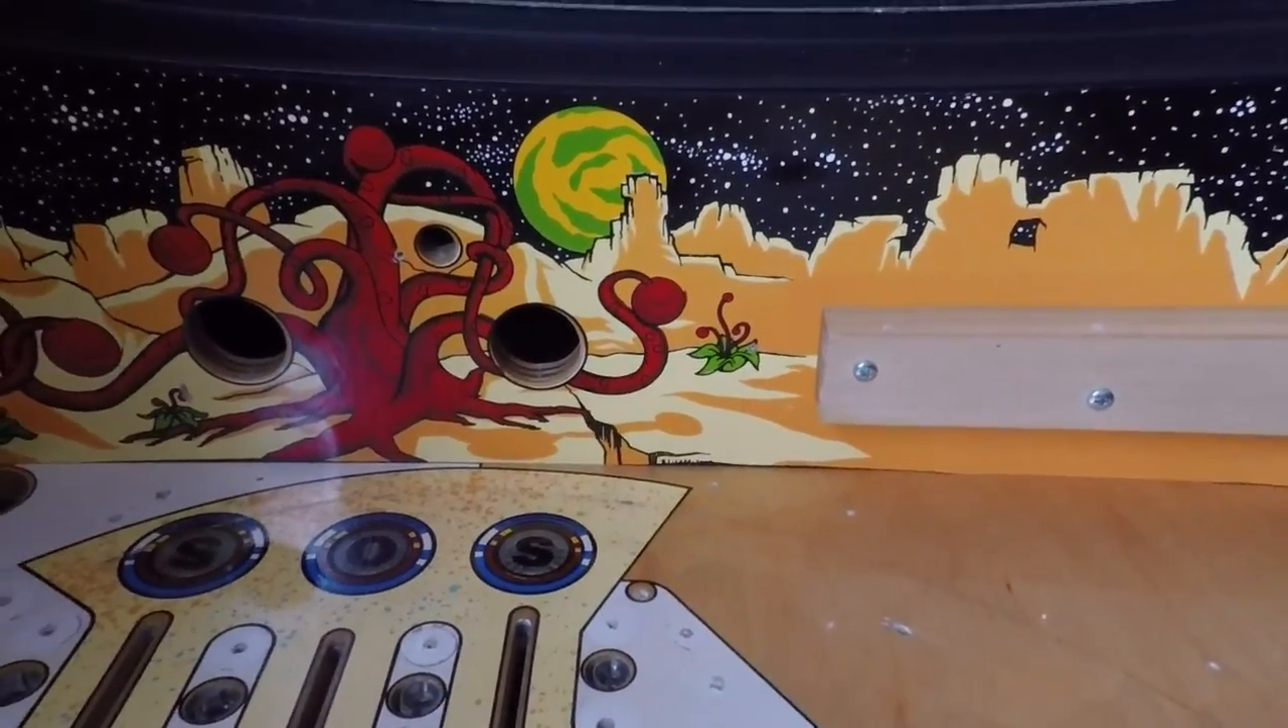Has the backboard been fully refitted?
Yes.